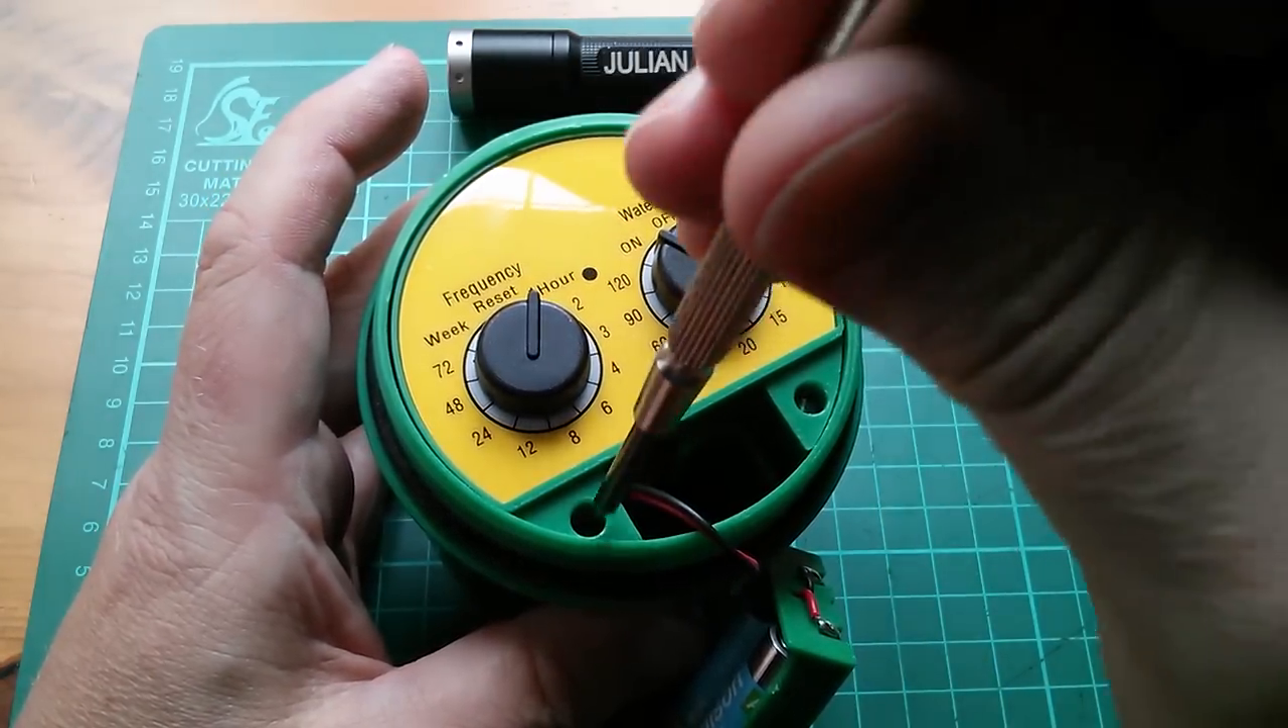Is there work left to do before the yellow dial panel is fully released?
Yes.